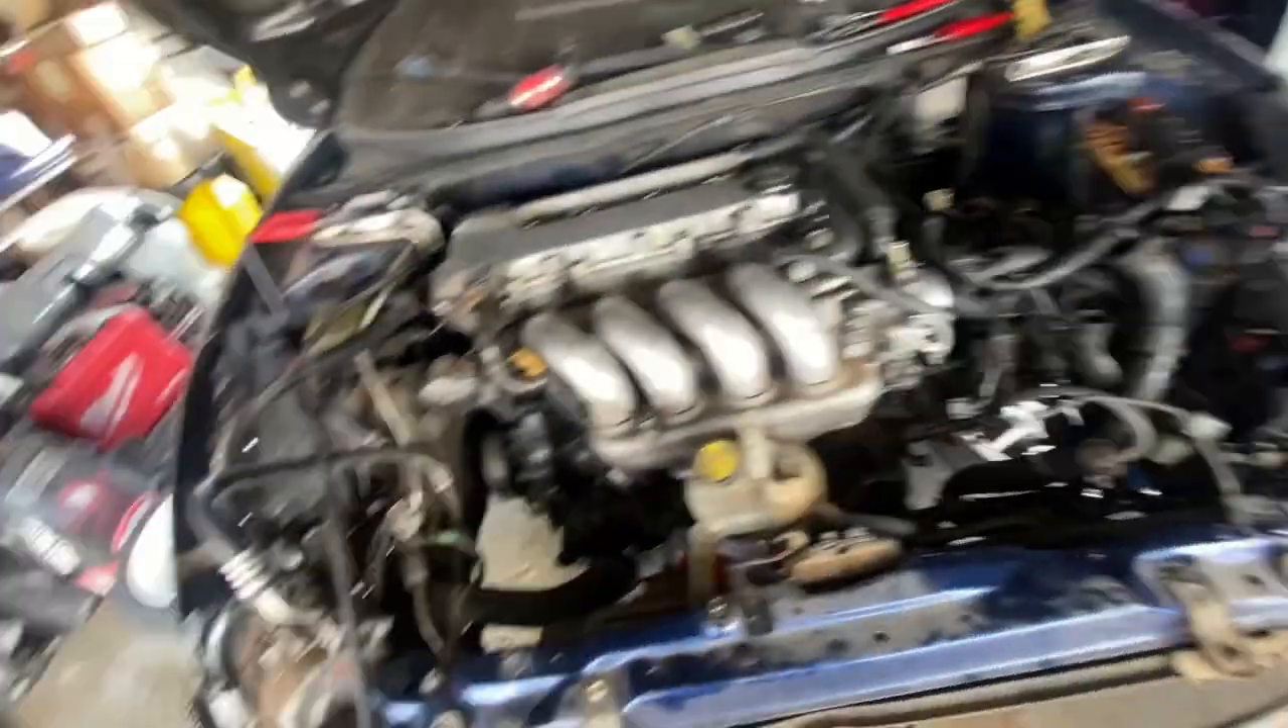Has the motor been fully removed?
No.